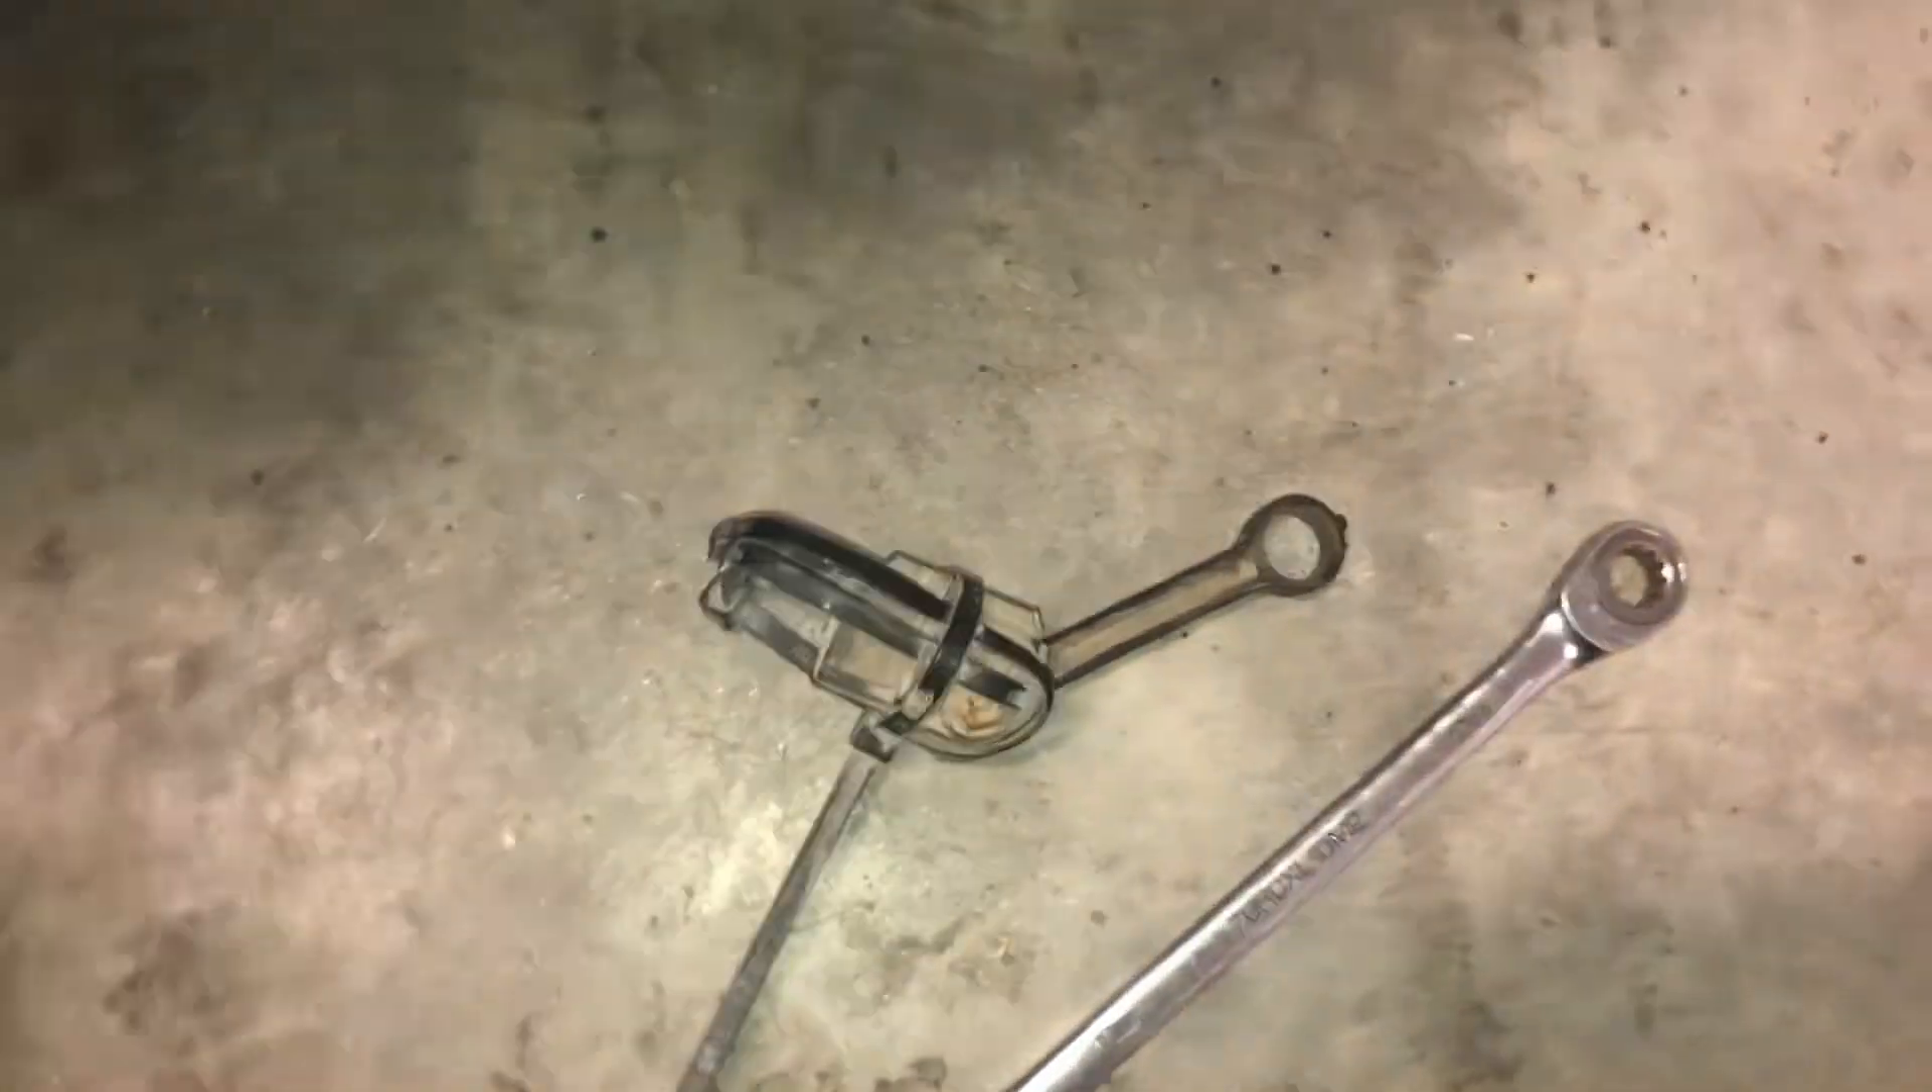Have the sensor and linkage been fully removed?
Yes.